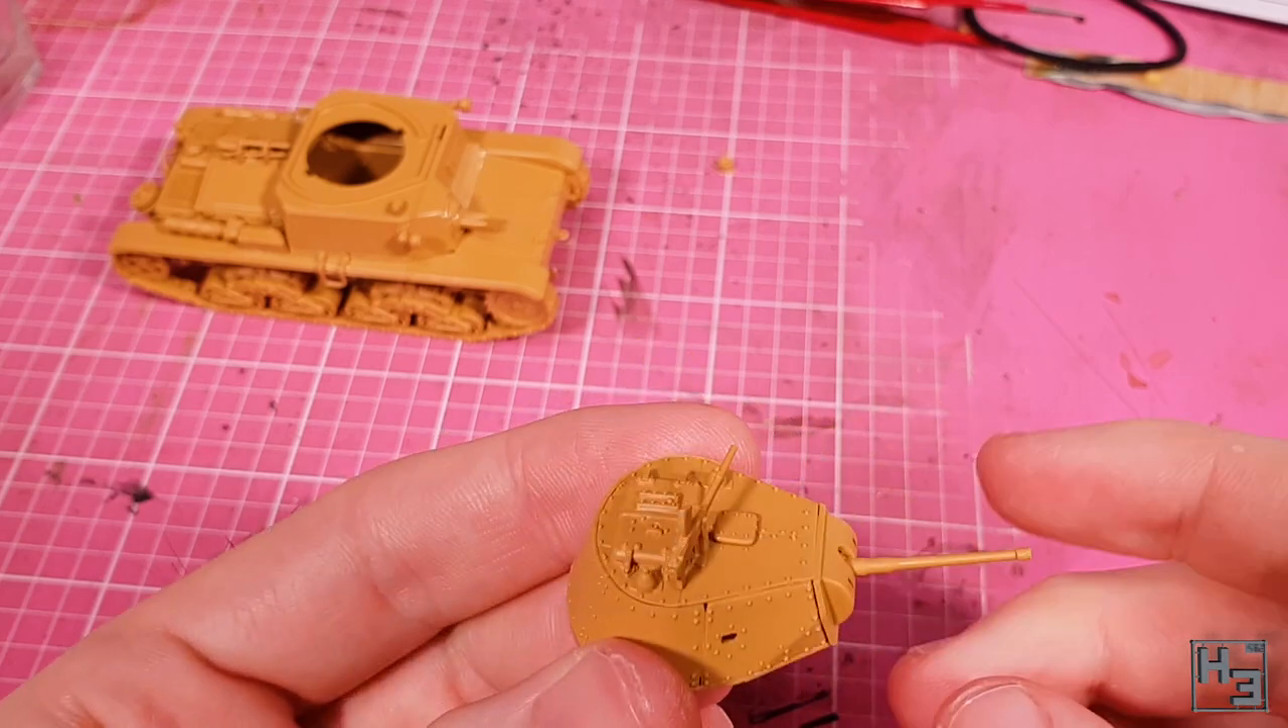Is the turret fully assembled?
Yes.